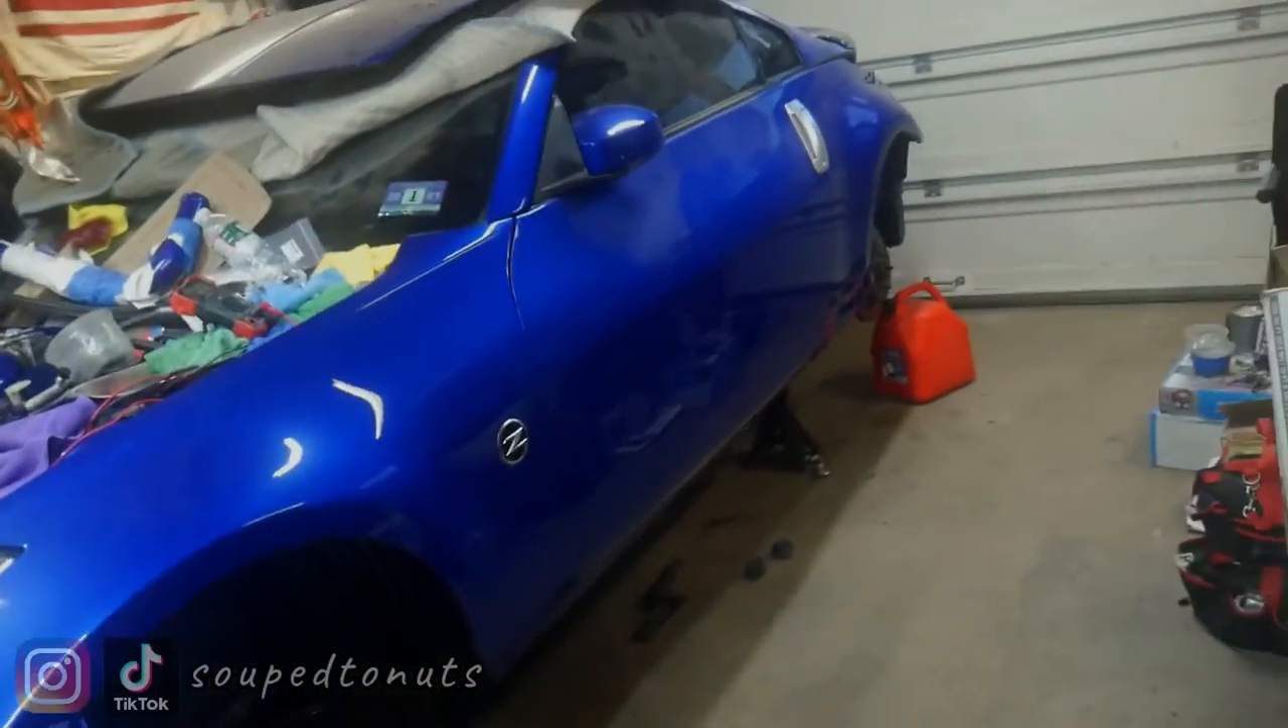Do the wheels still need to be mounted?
Yes.